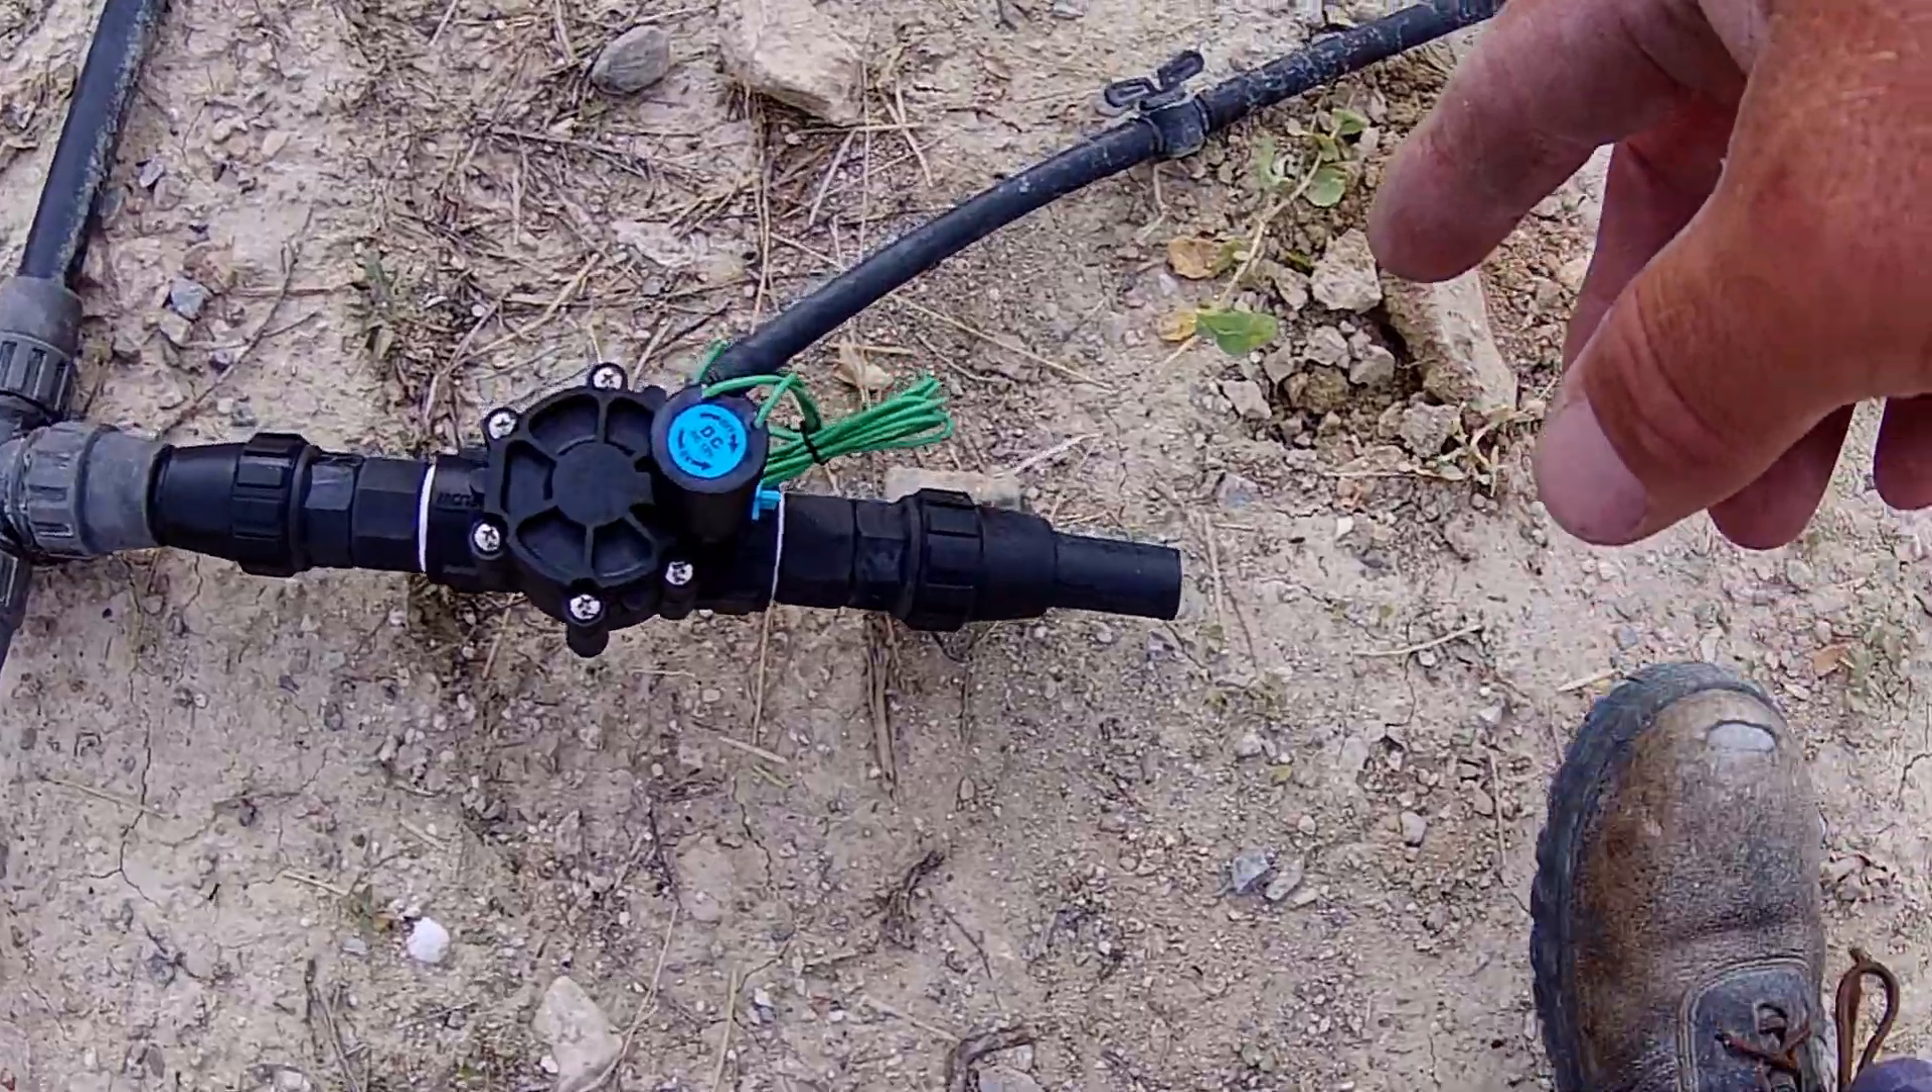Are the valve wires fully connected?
No.